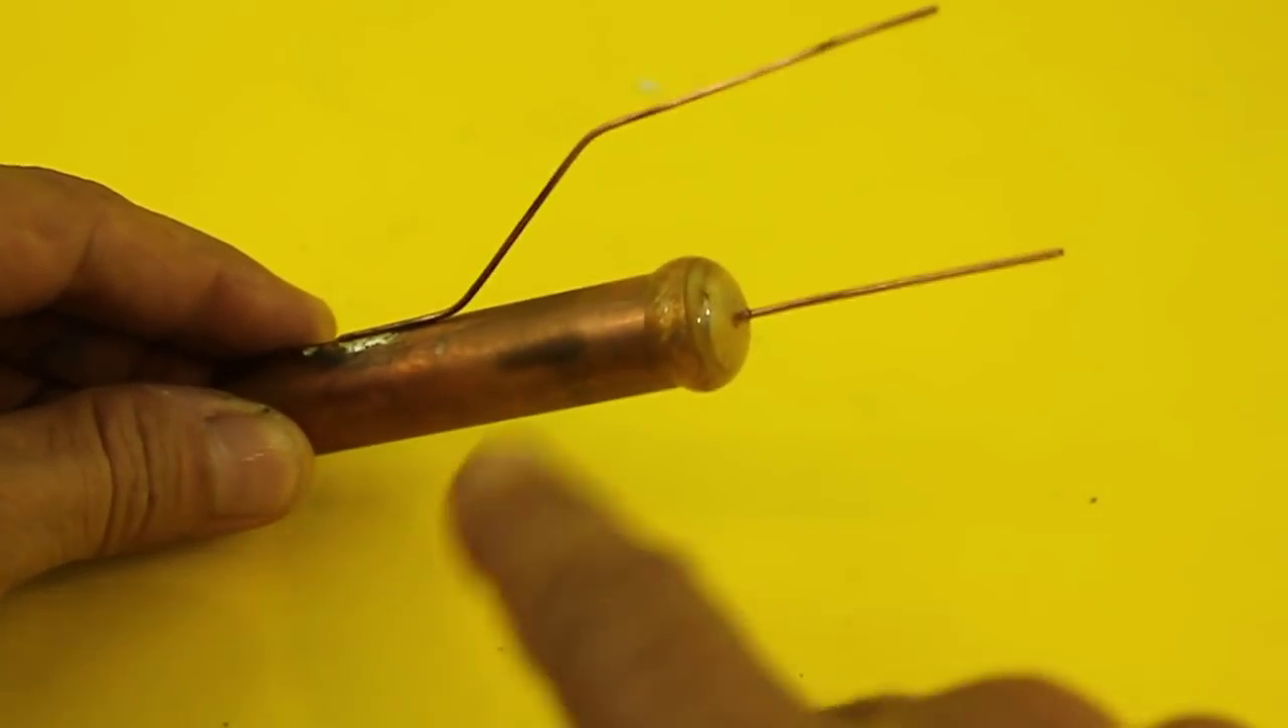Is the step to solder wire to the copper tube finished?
Yes.